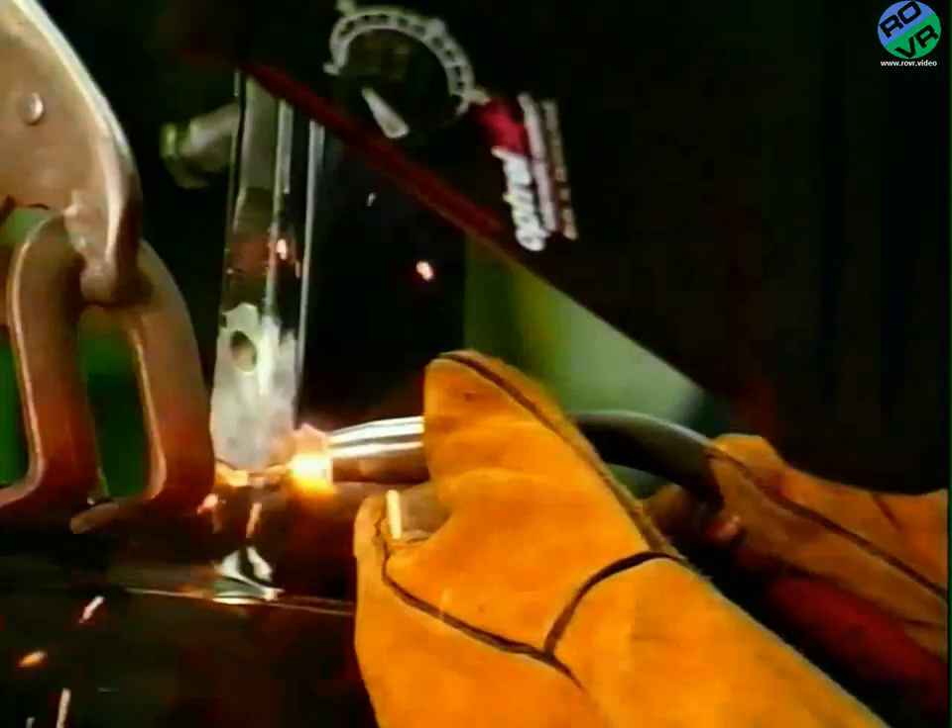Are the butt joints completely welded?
No.